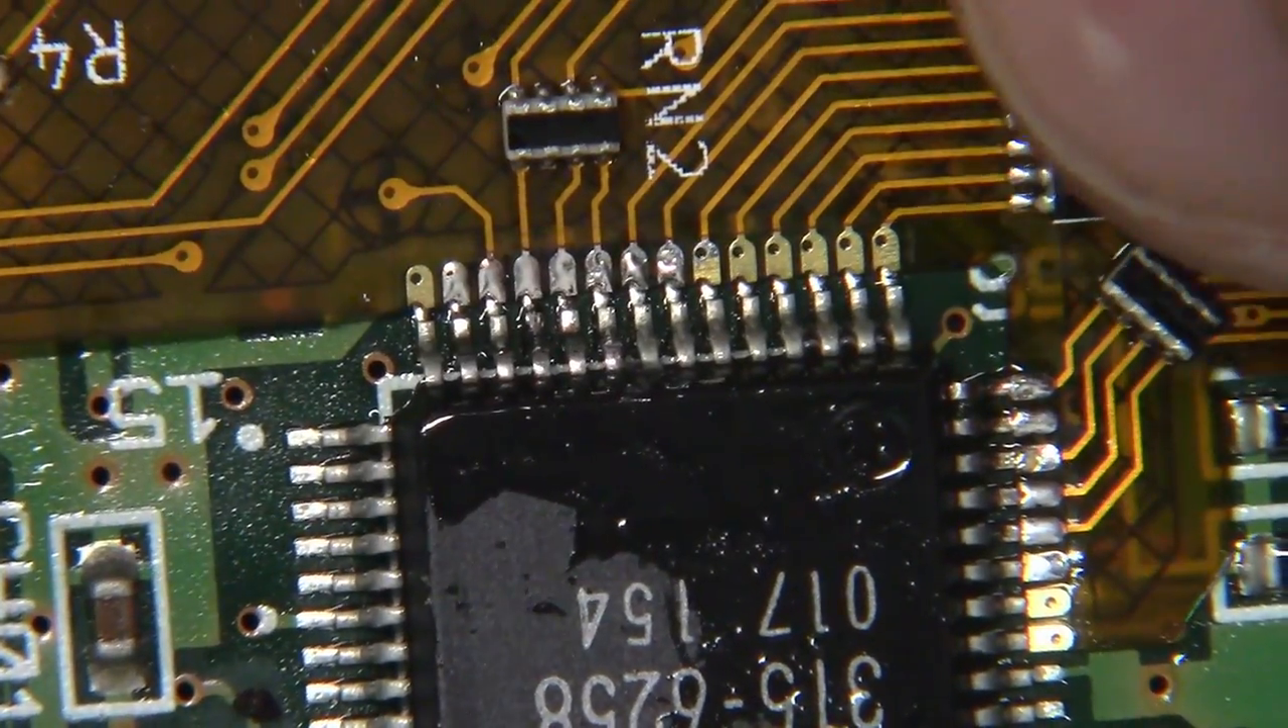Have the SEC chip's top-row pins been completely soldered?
No.